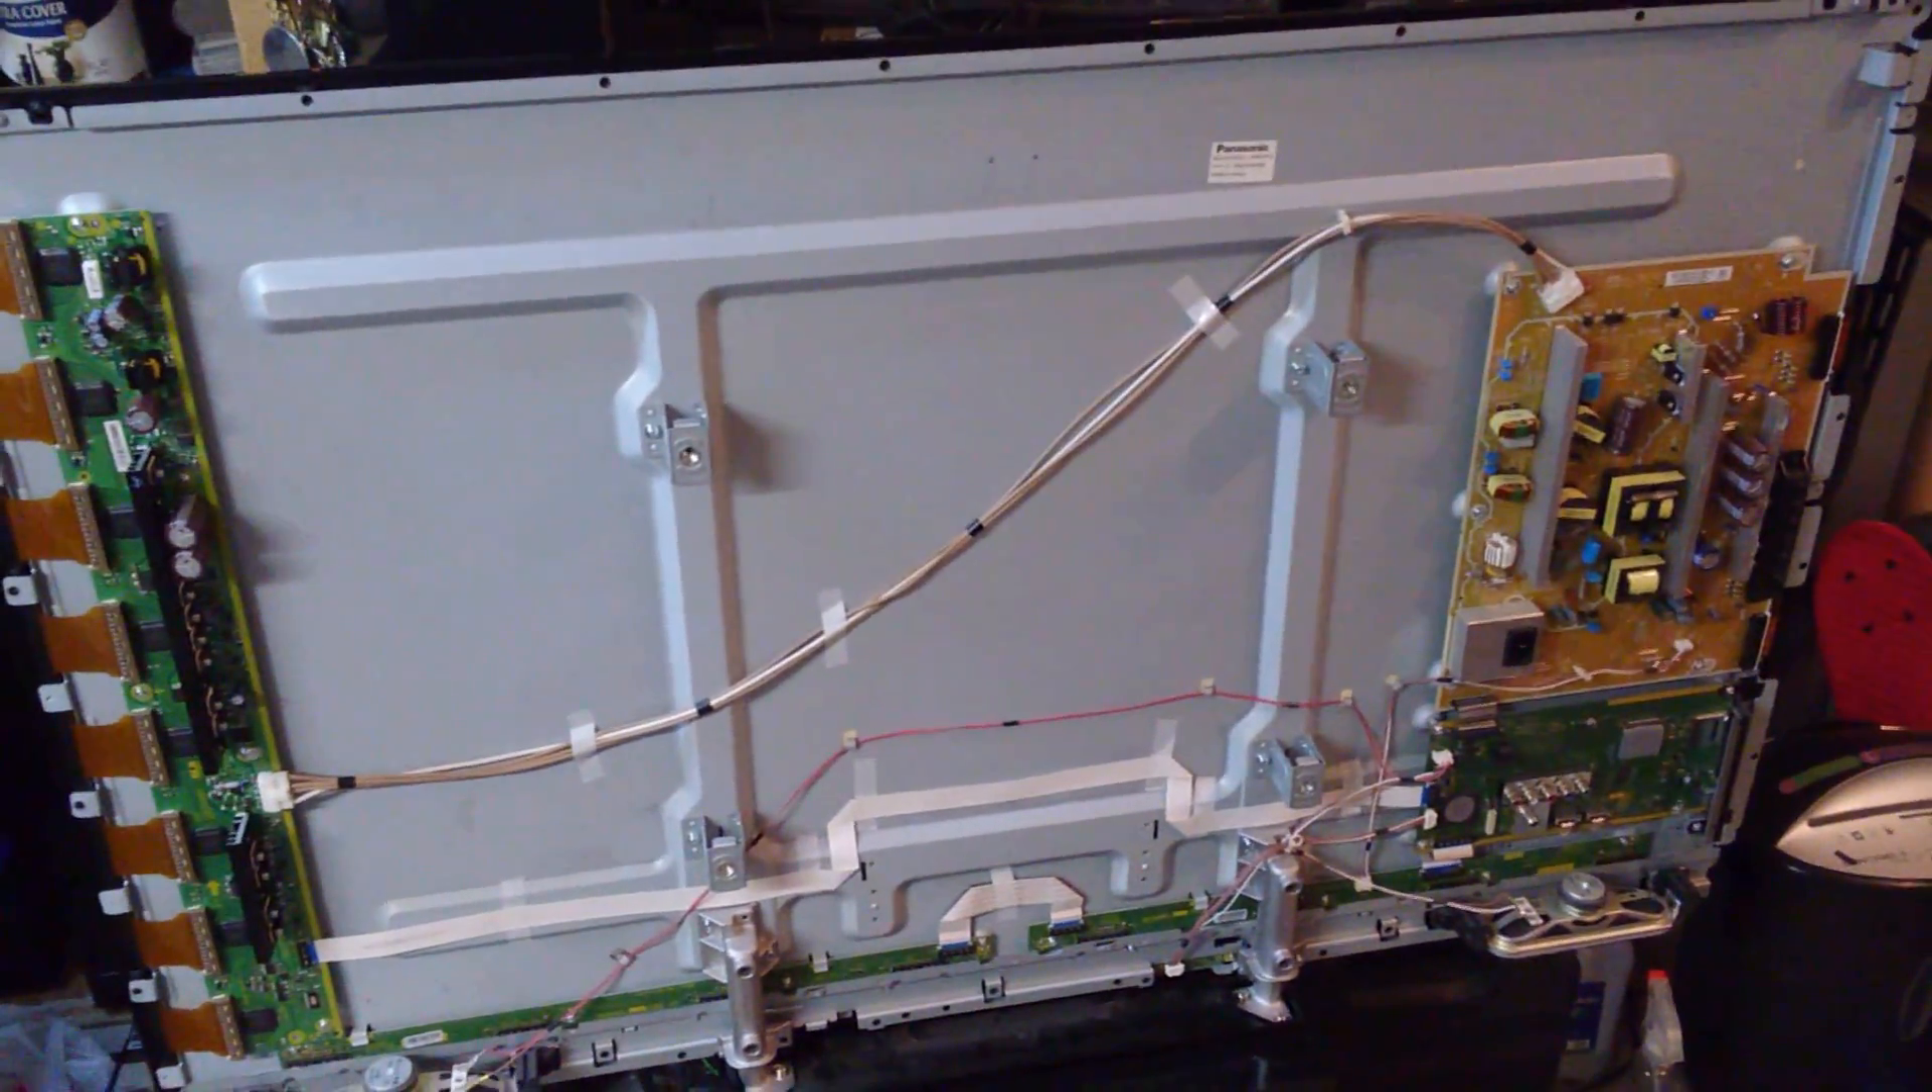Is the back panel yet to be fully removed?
No.